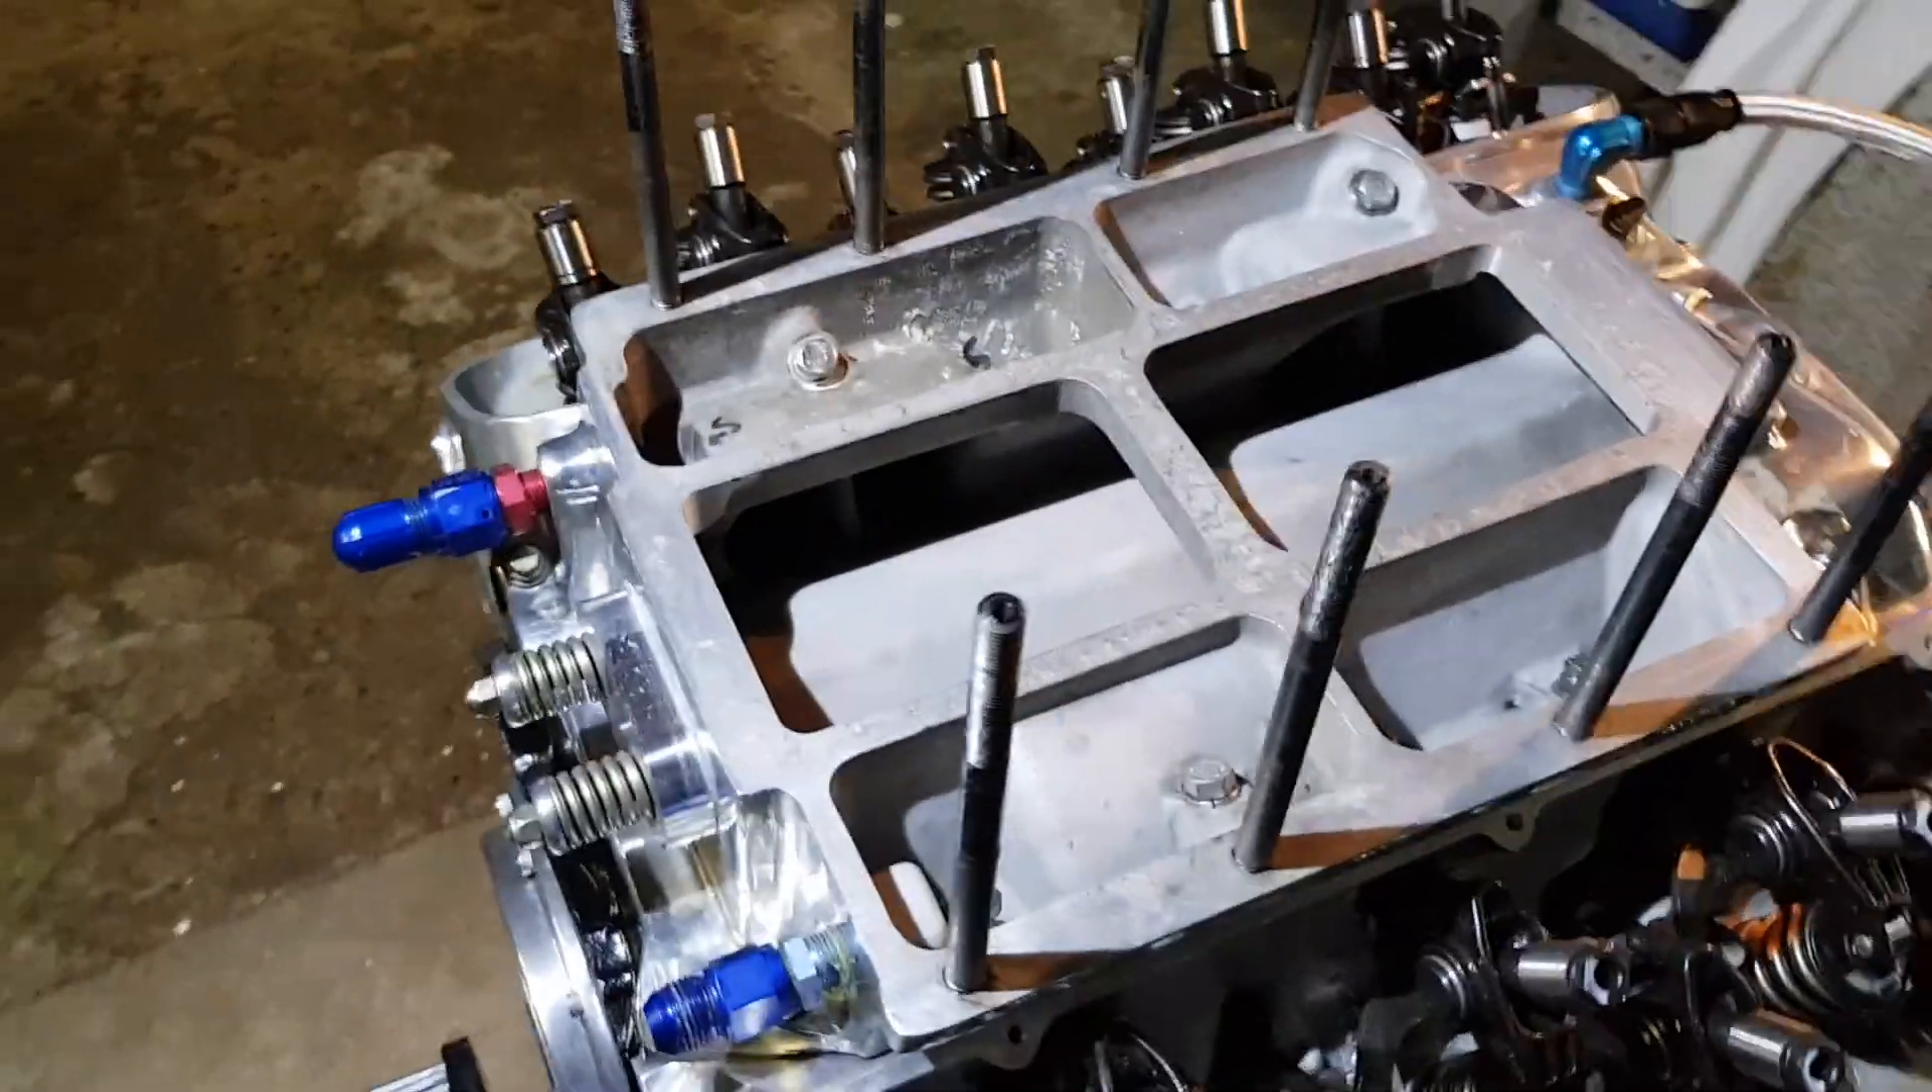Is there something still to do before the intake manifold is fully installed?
No.